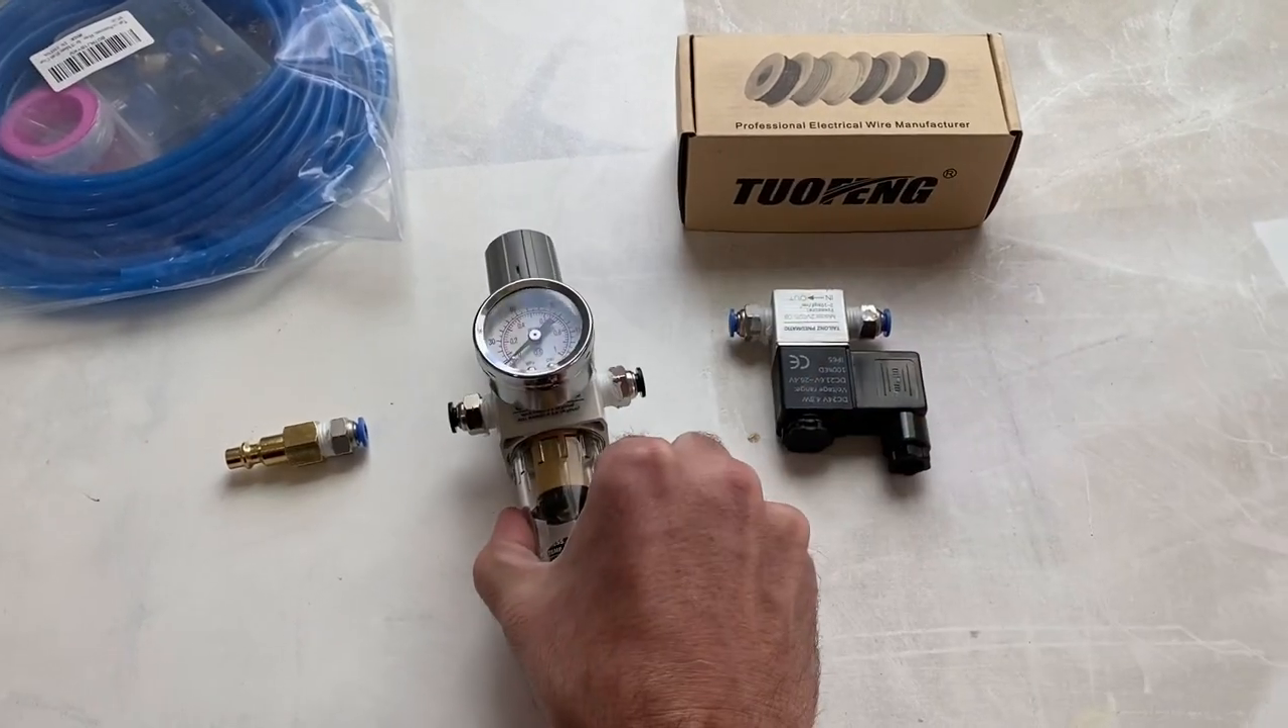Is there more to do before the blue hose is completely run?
Yes.